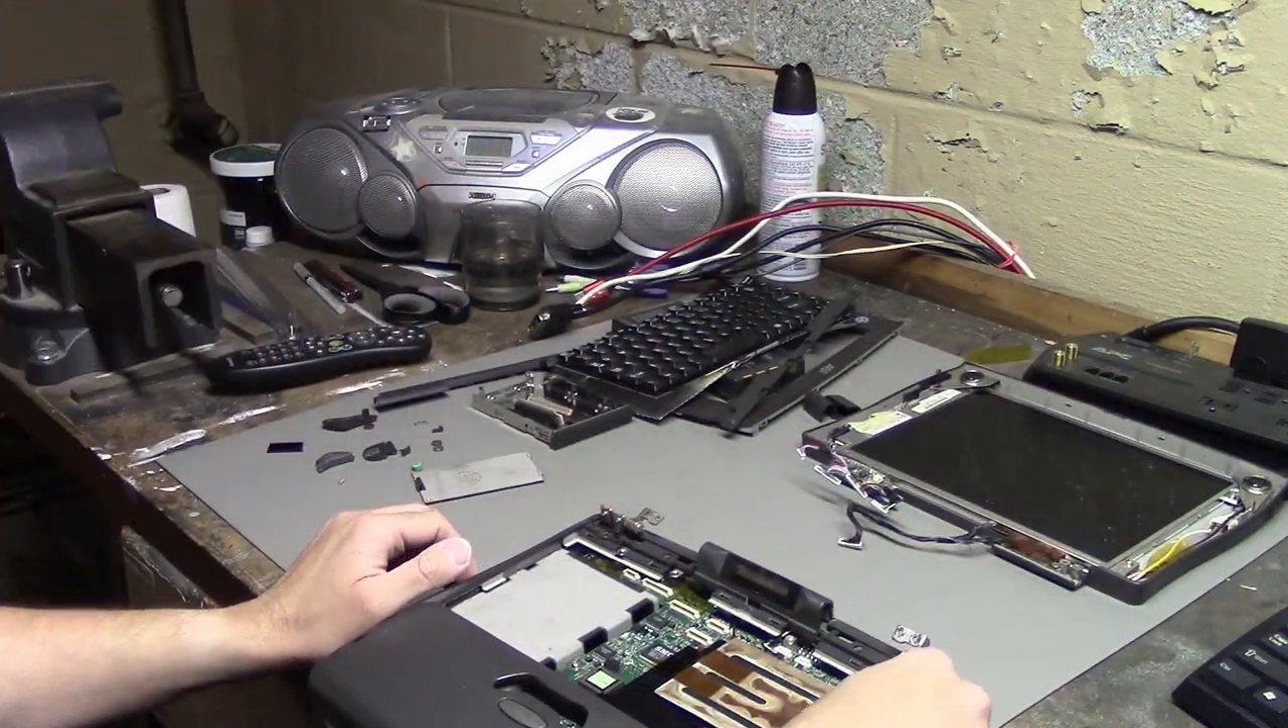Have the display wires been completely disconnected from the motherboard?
Yes.